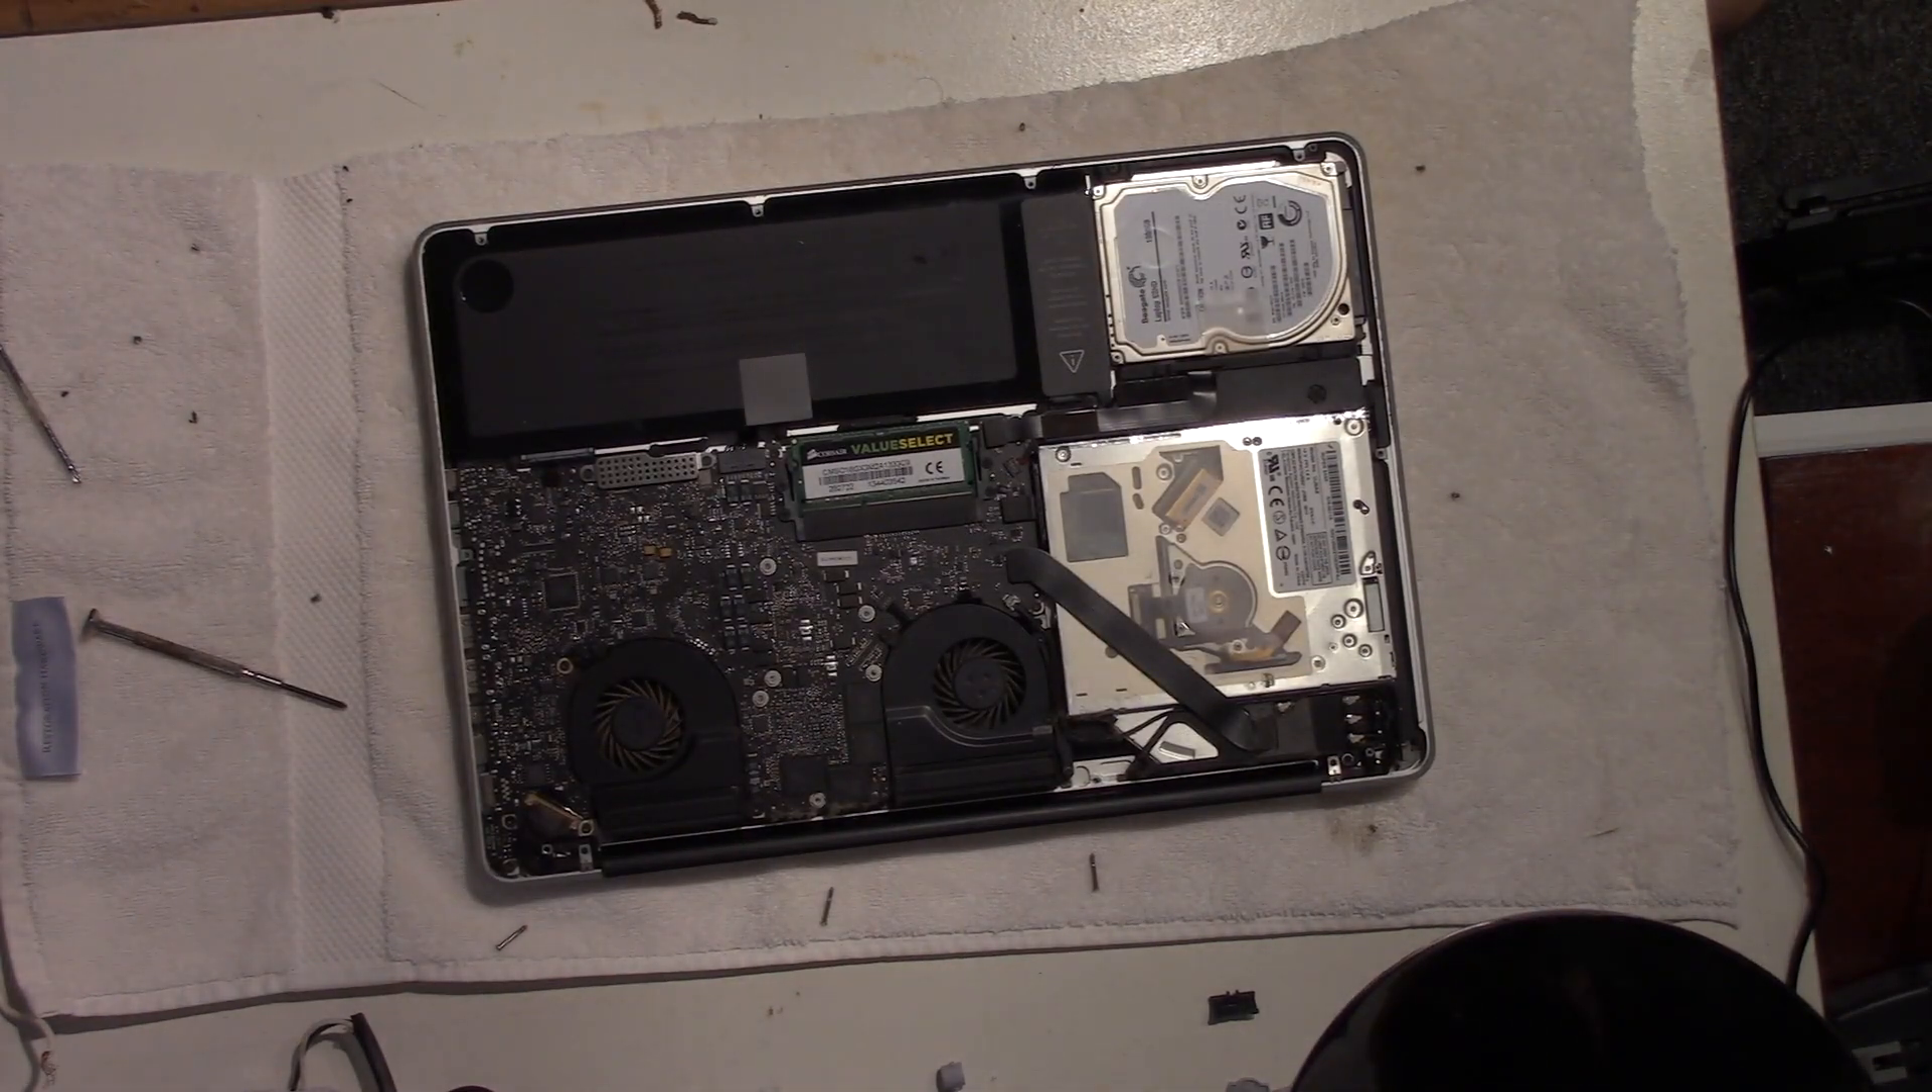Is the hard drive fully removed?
No.